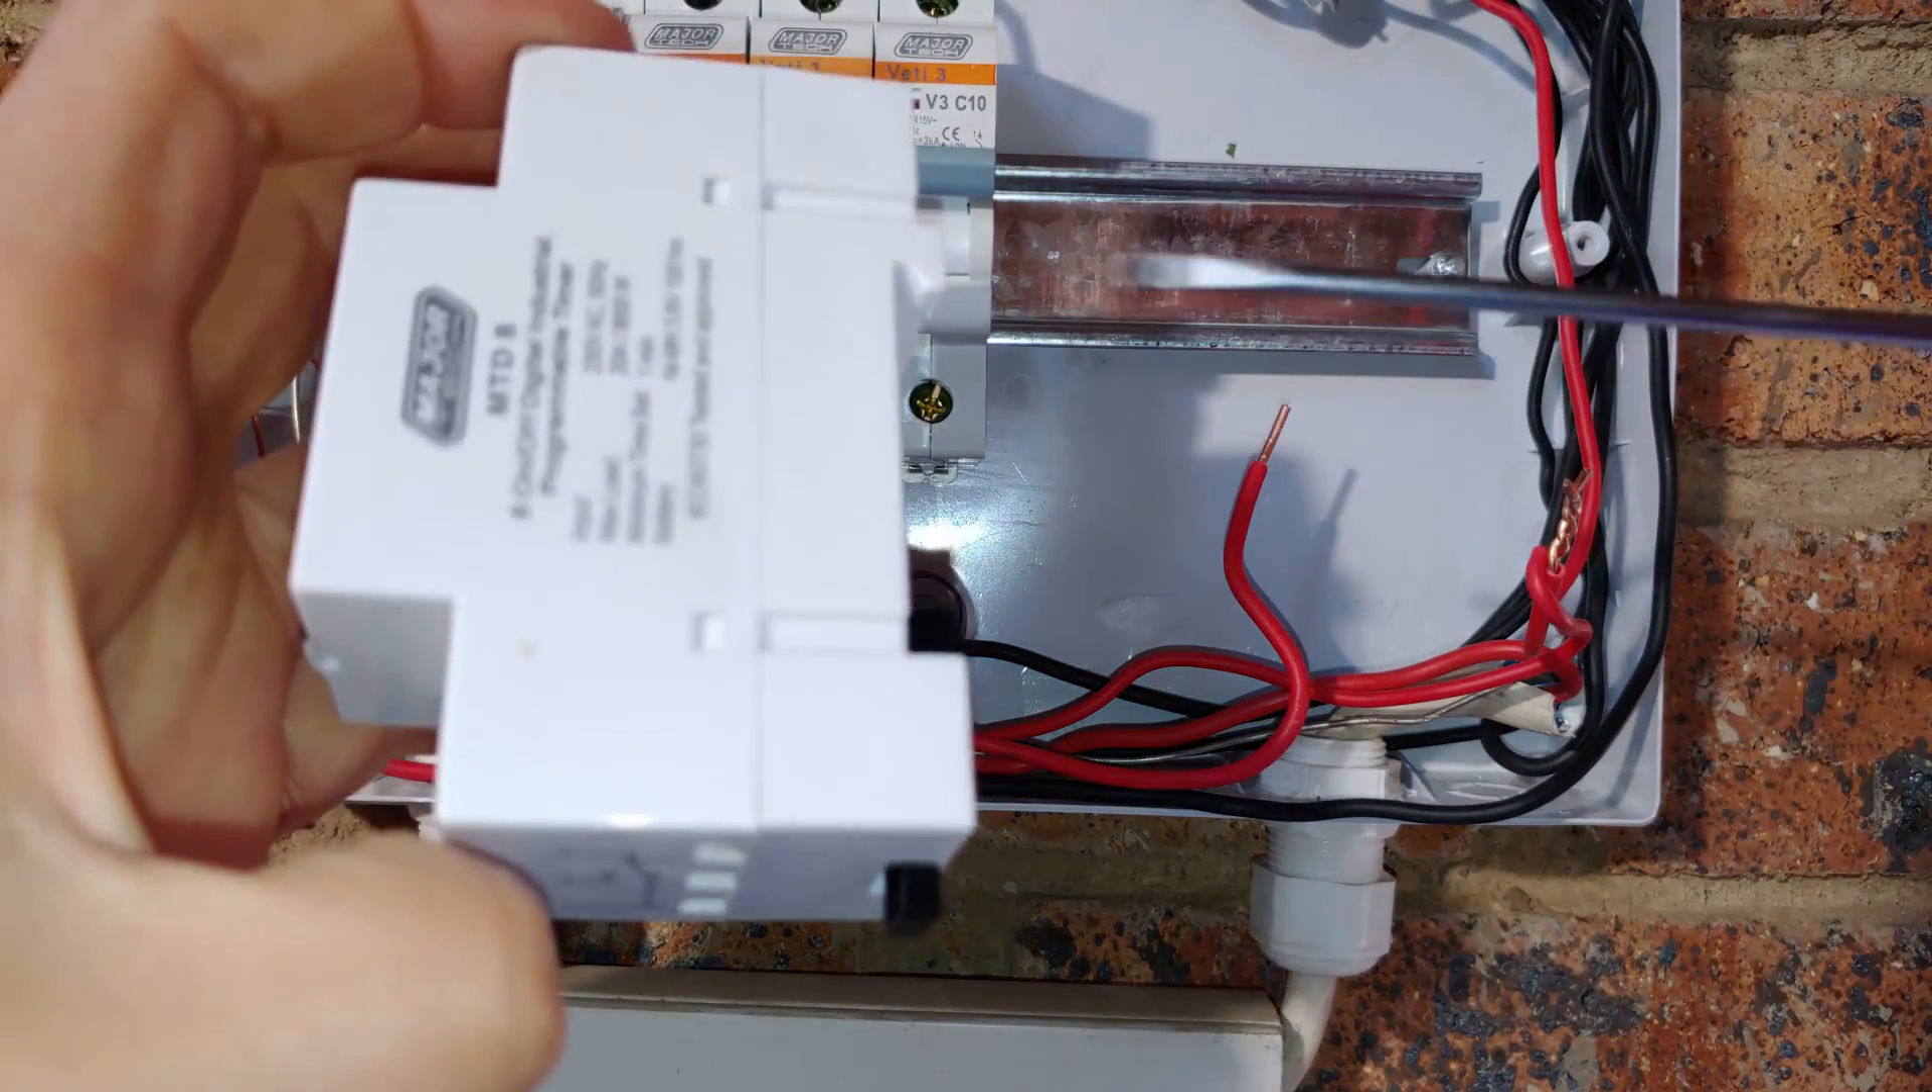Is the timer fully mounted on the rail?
No.